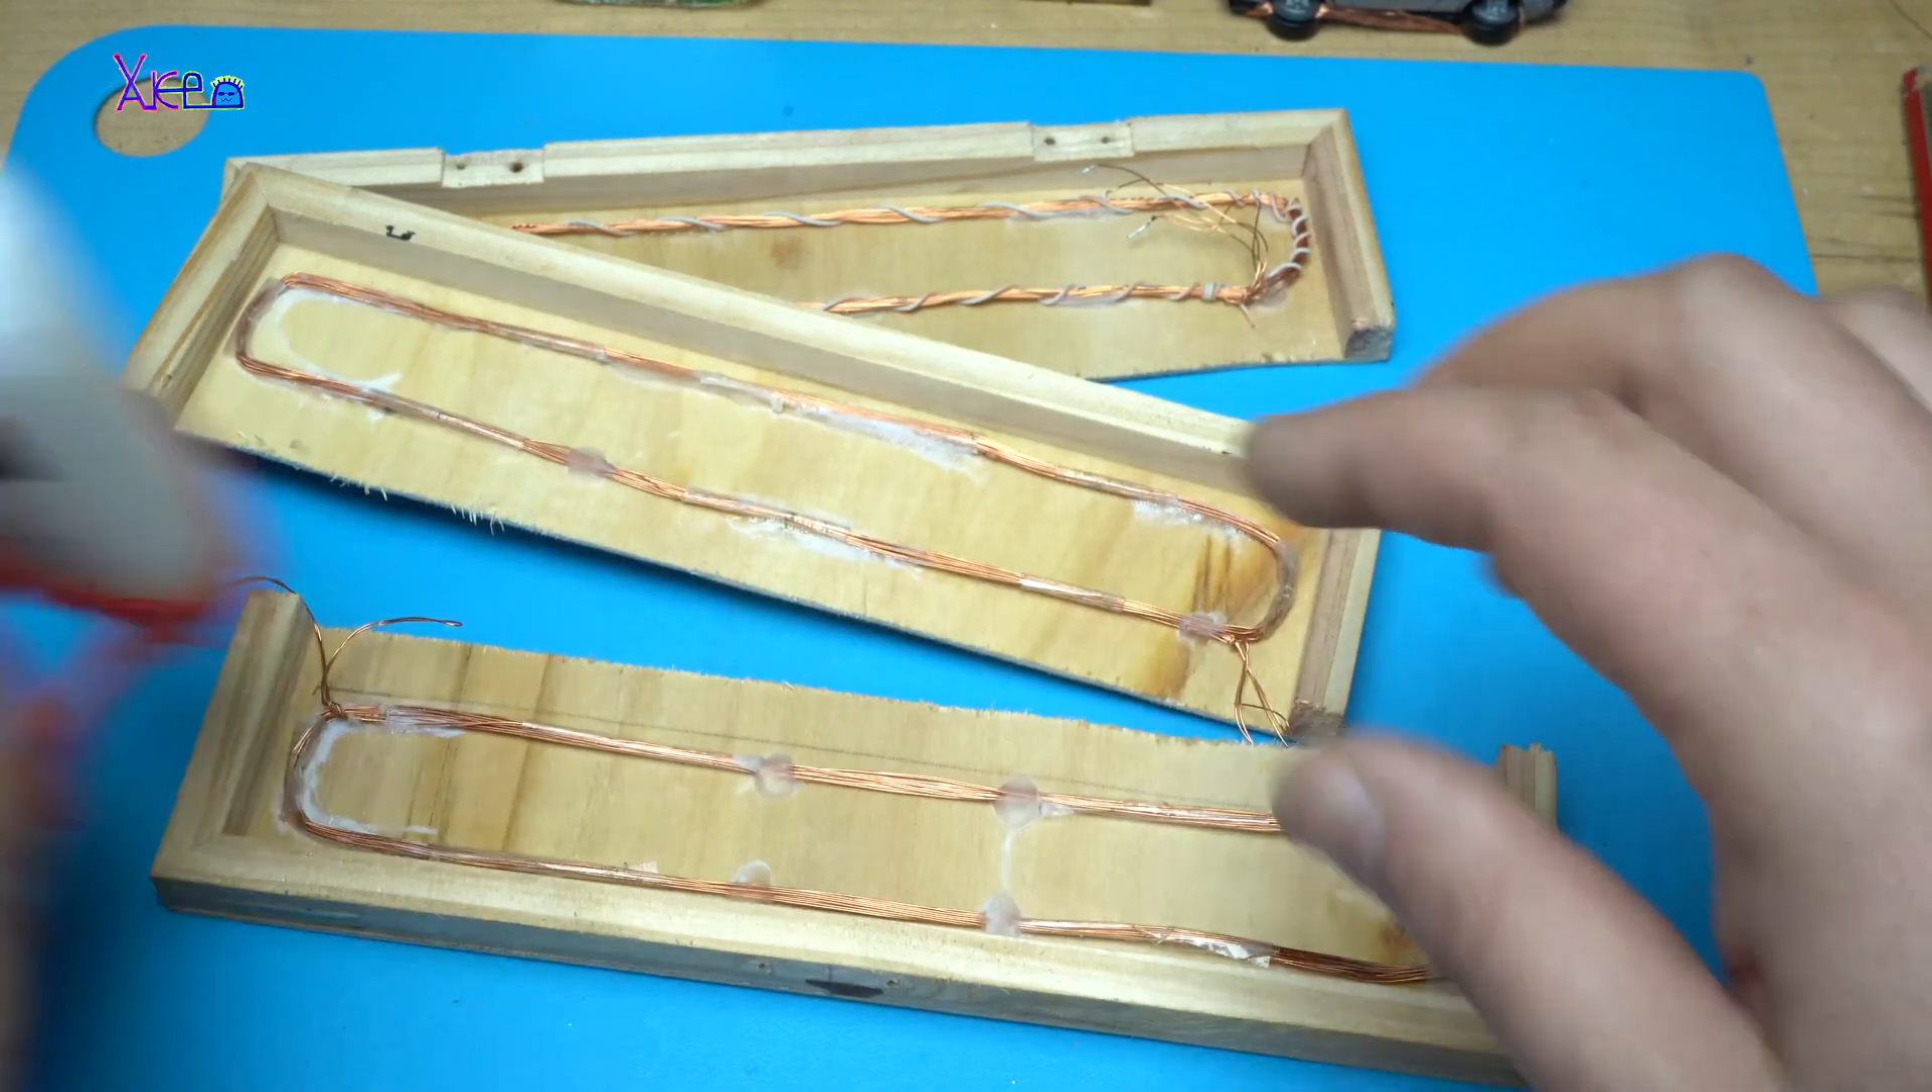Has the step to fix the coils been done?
Yes.